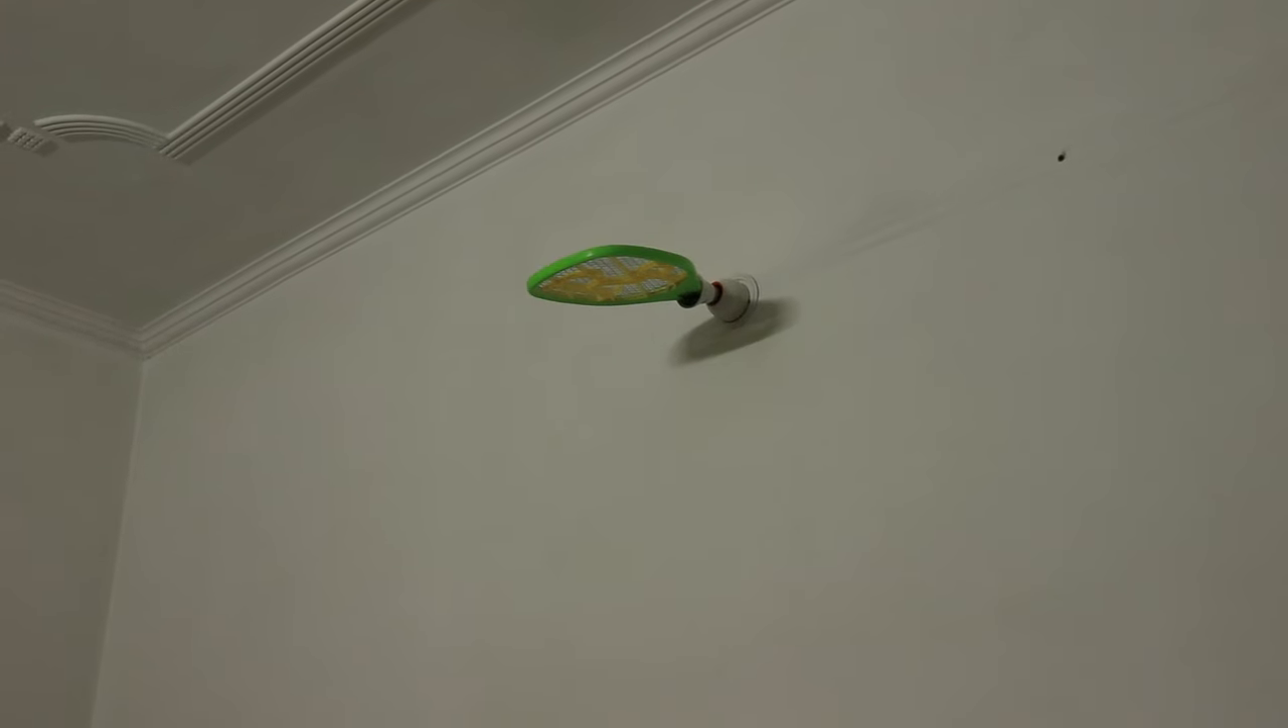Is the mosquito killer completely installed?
Yes.